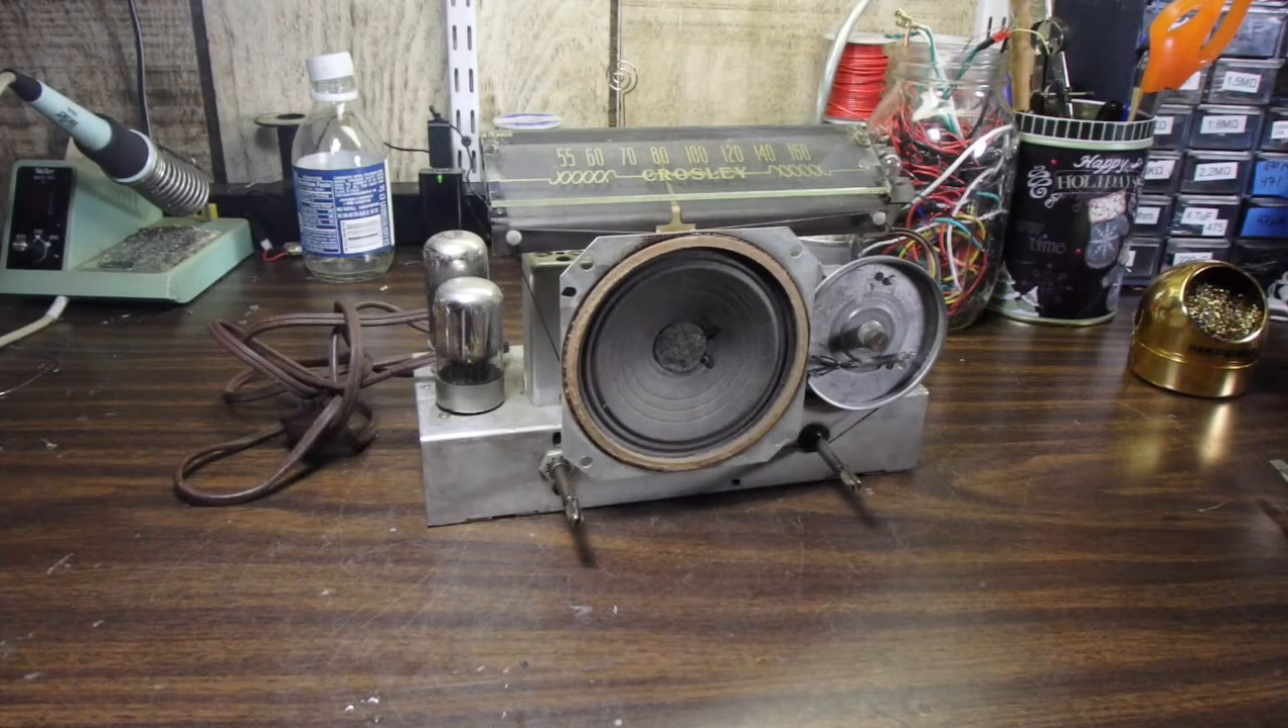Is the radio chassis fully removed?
Yes.